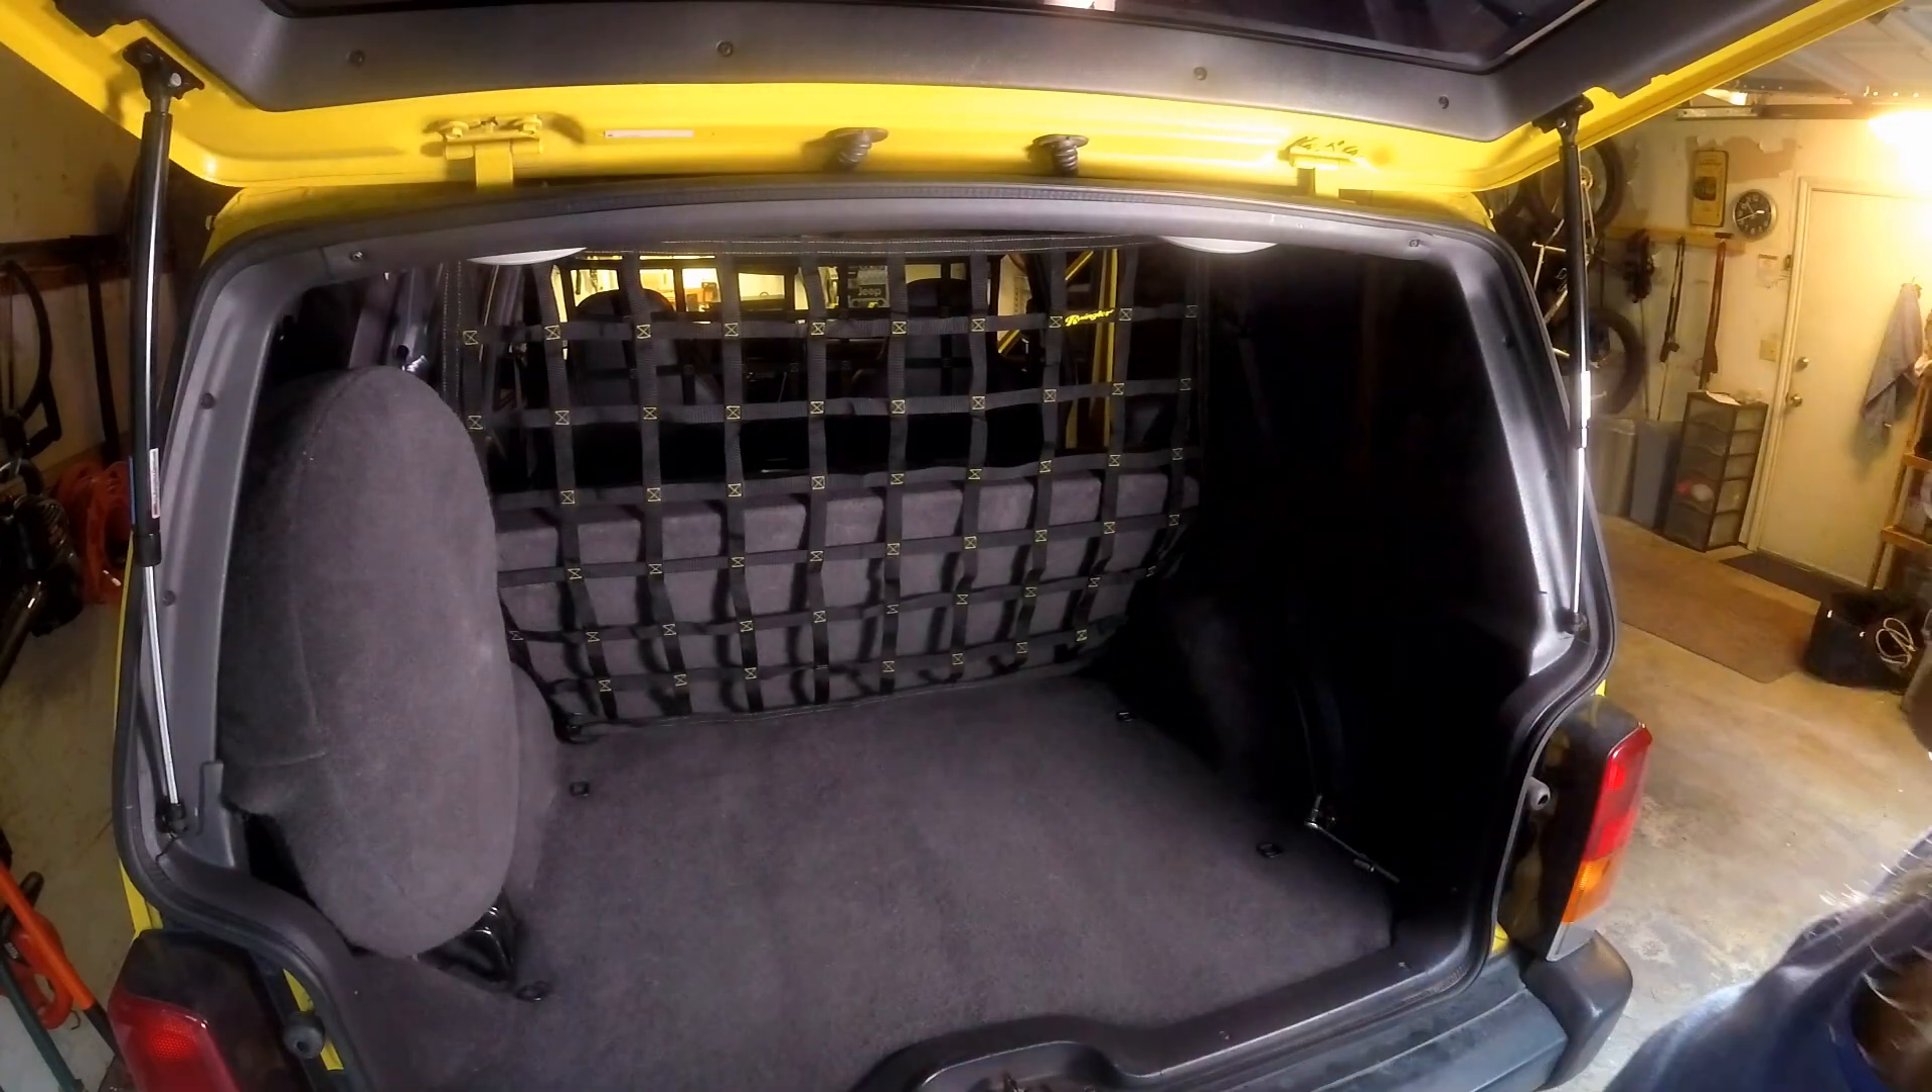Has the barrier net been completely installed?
Yes.